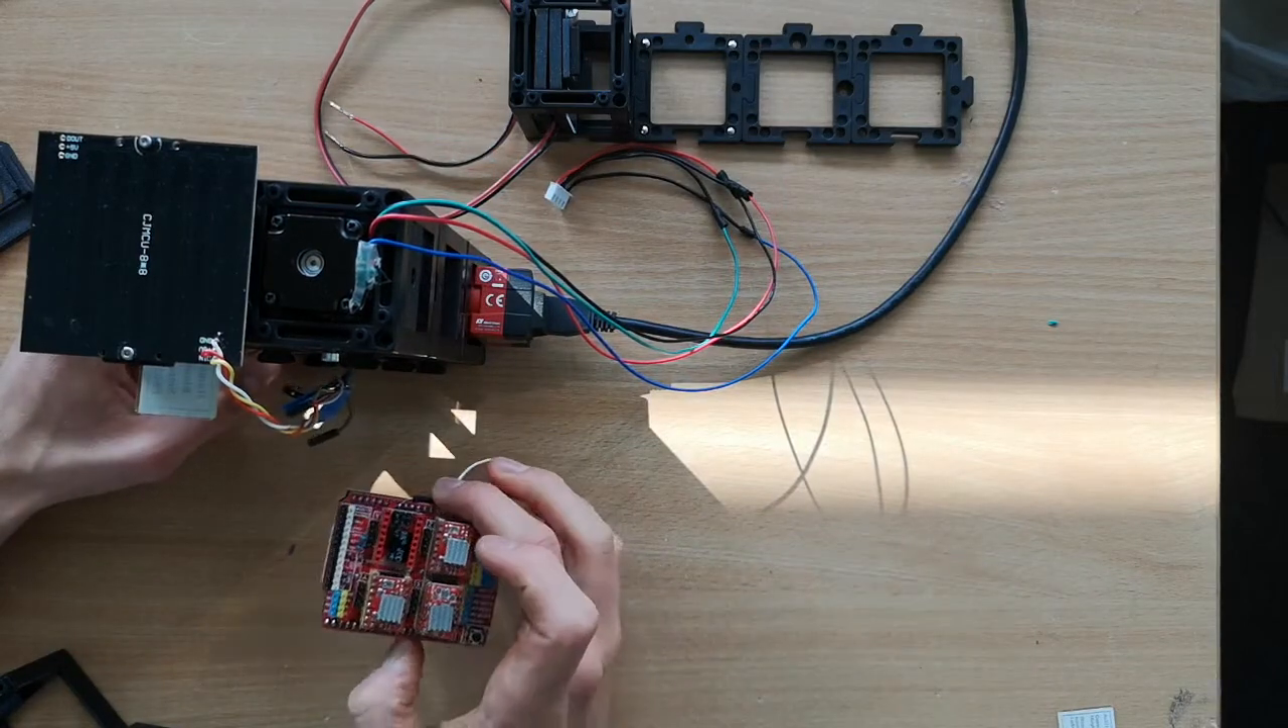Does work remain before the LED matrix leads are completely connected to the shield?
Yes.